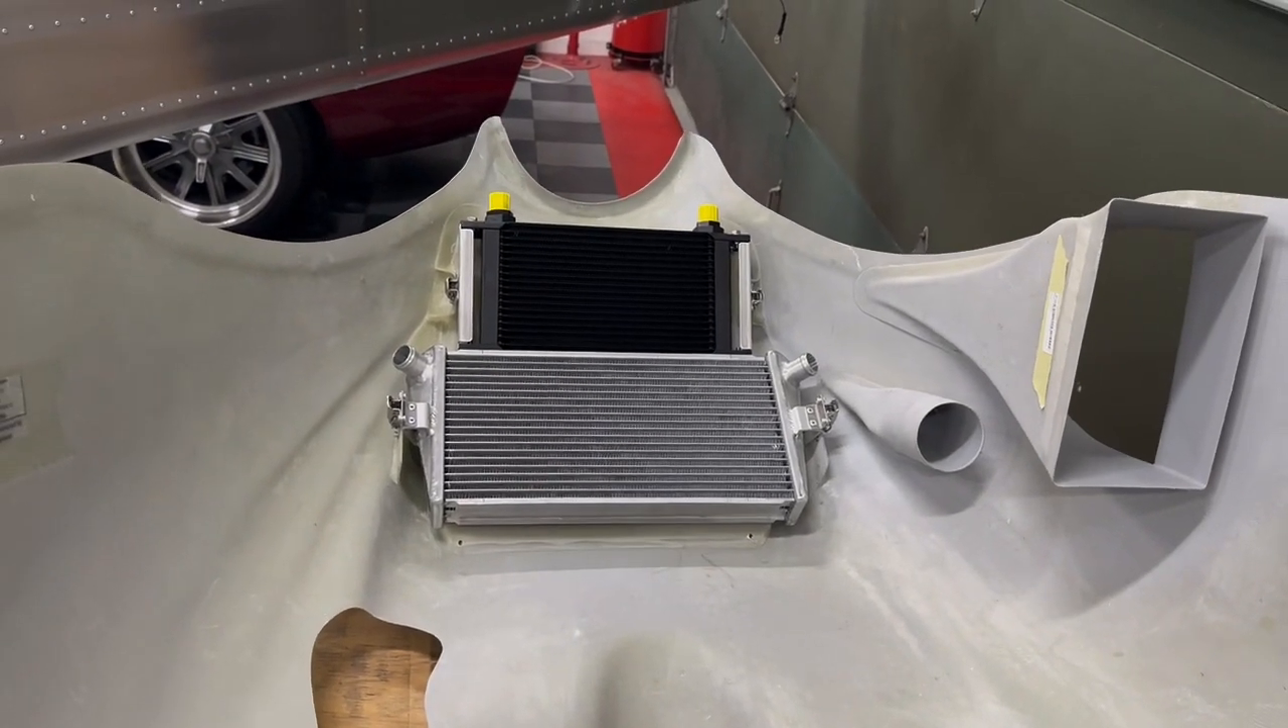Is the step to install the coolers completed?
Yes.